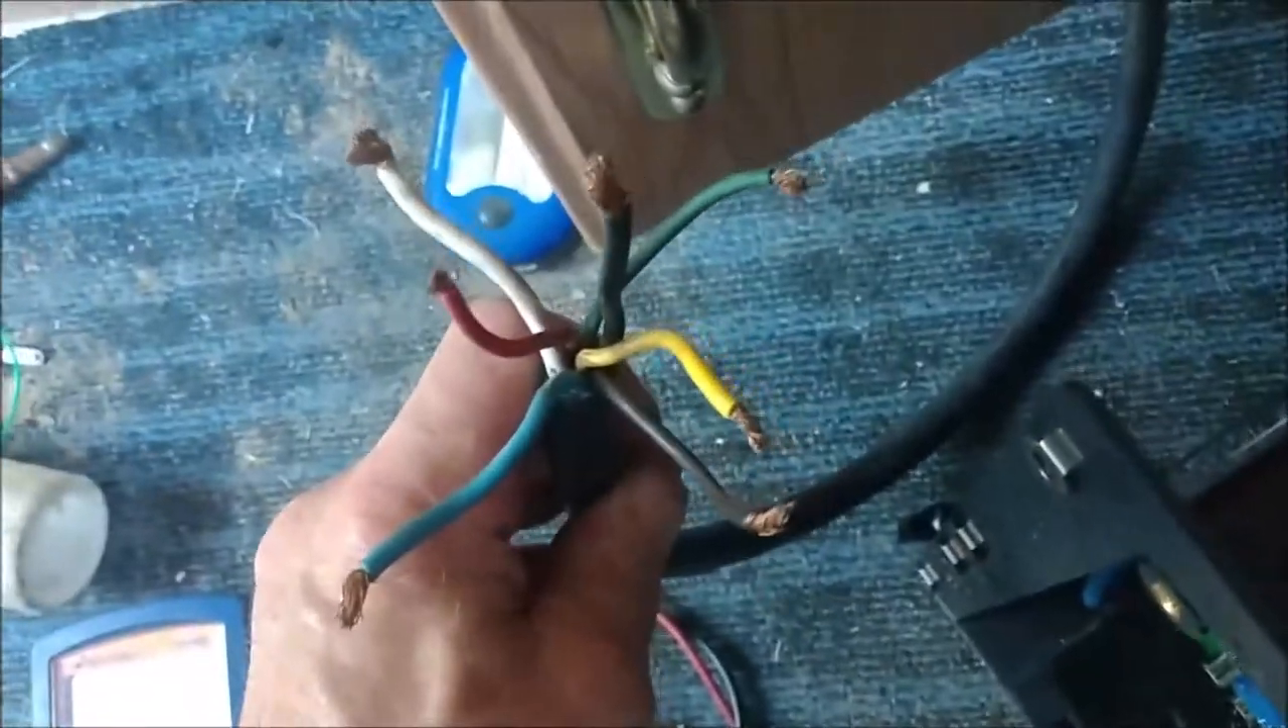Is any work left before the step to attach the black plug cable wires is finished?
Yes.